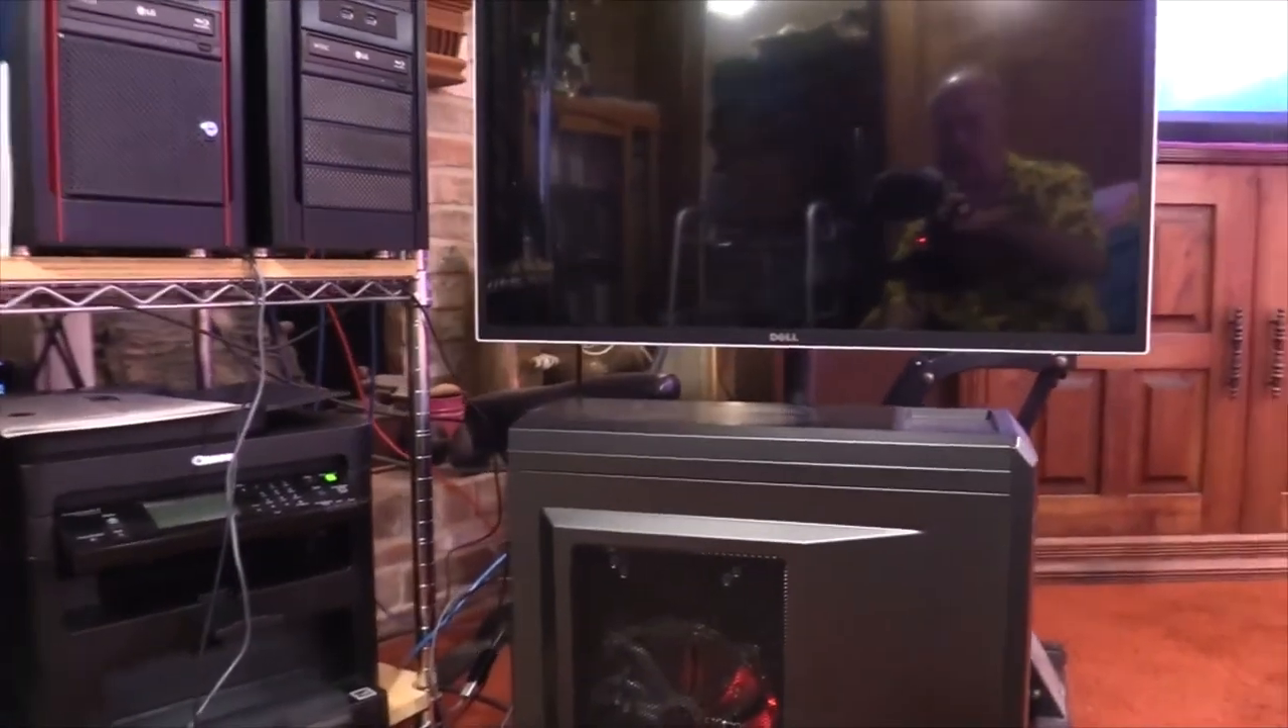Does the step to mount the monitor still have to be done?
No.